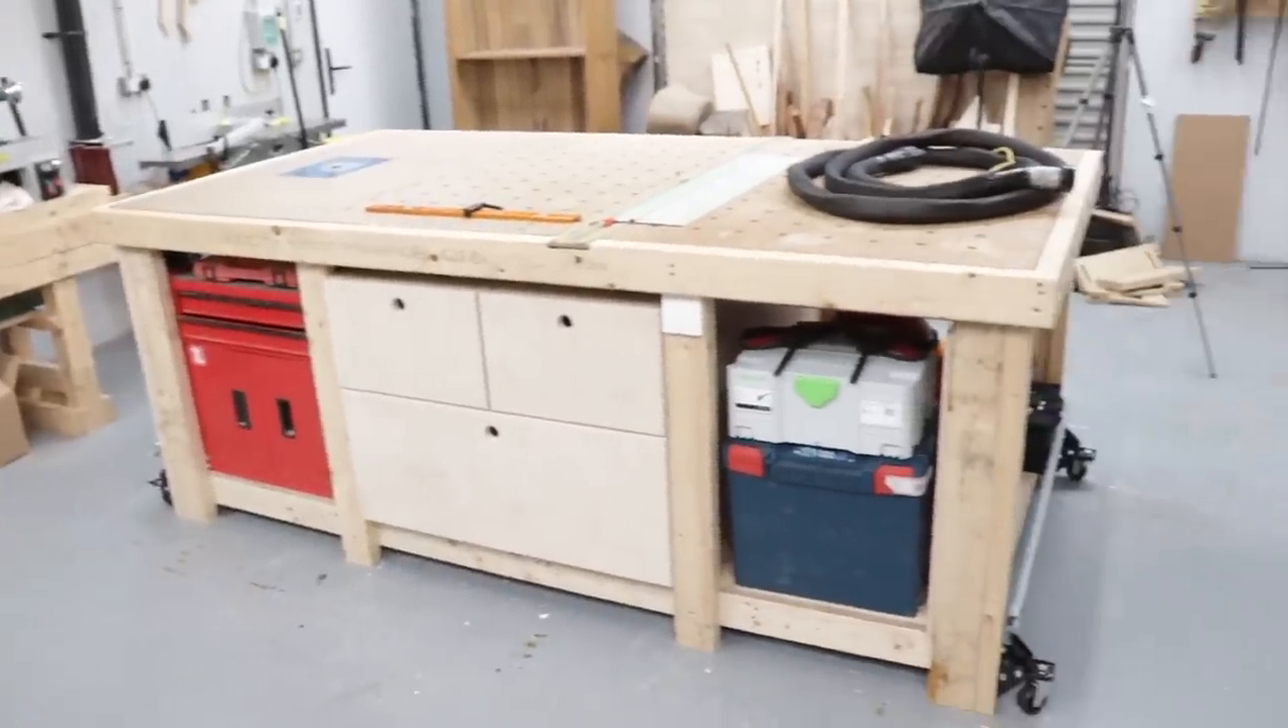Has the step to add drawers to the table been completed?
Yes.